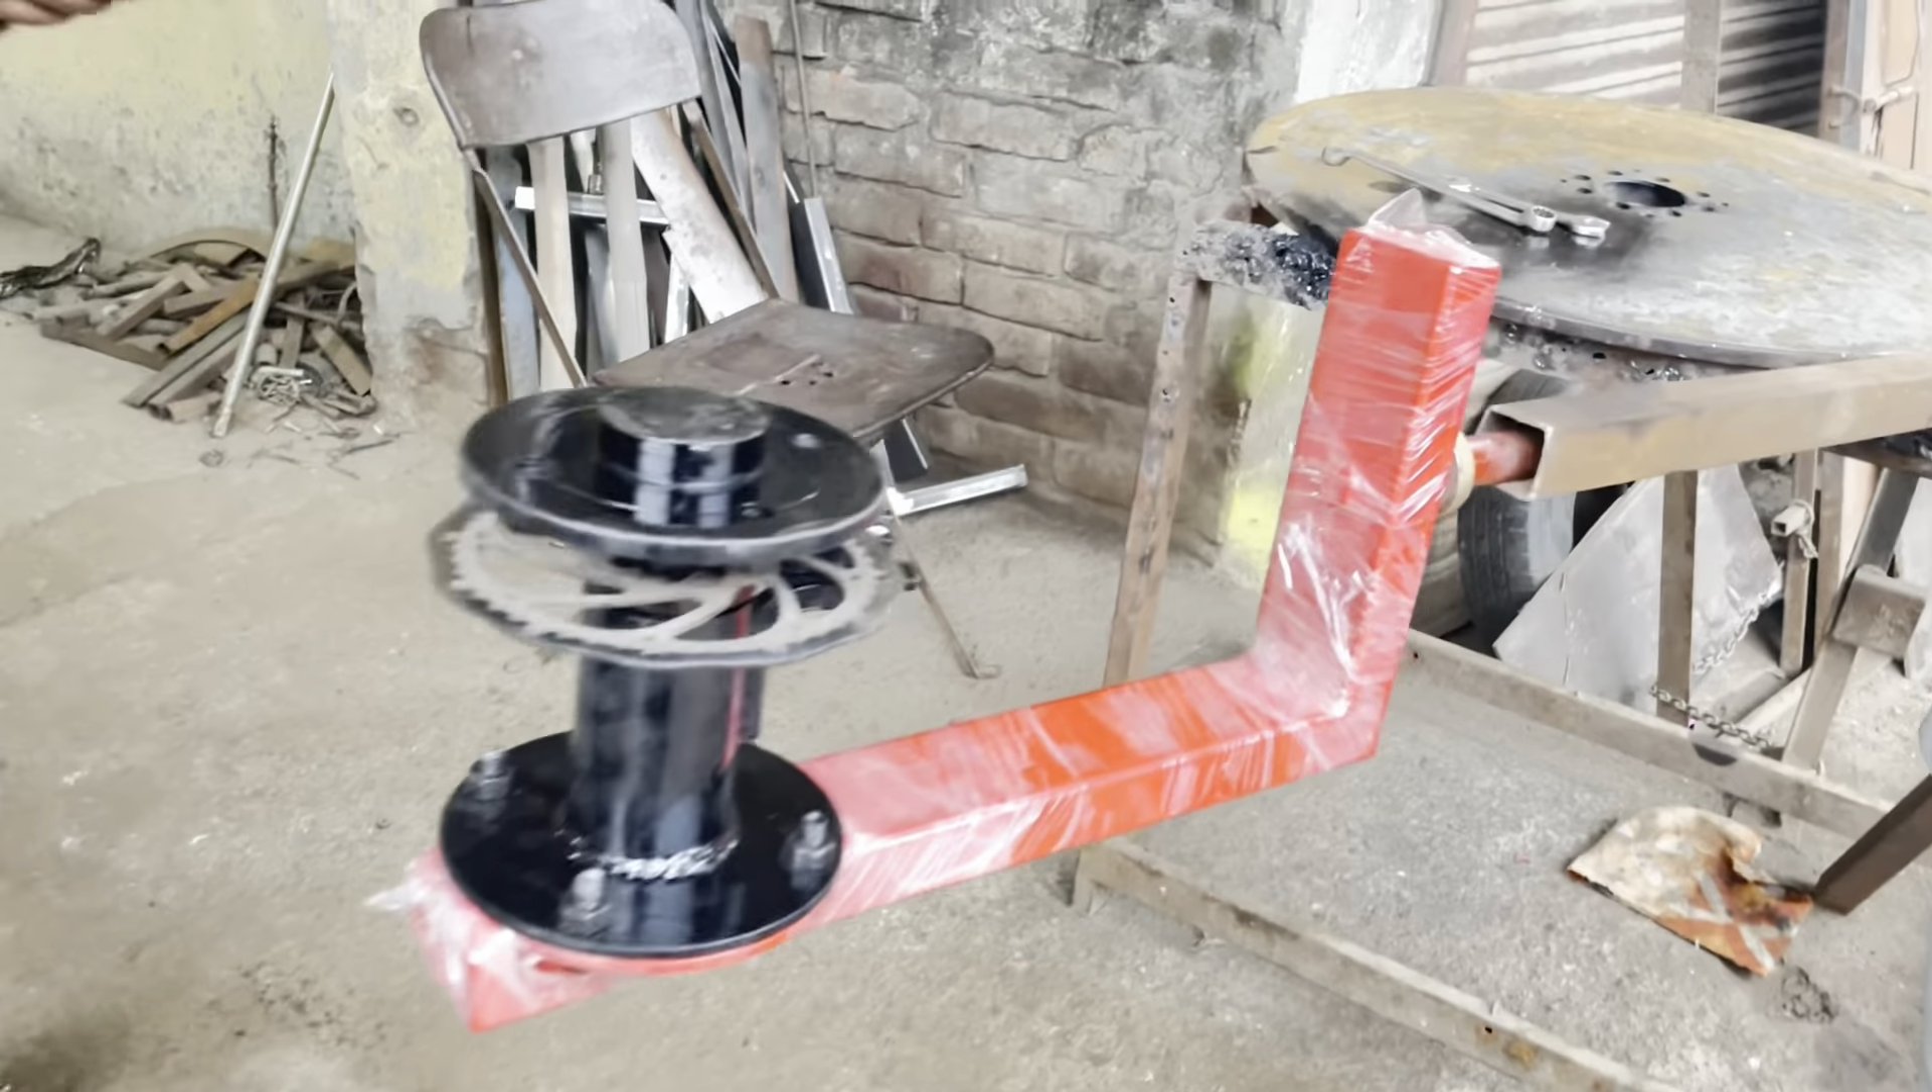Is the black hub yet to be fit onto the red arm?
No.